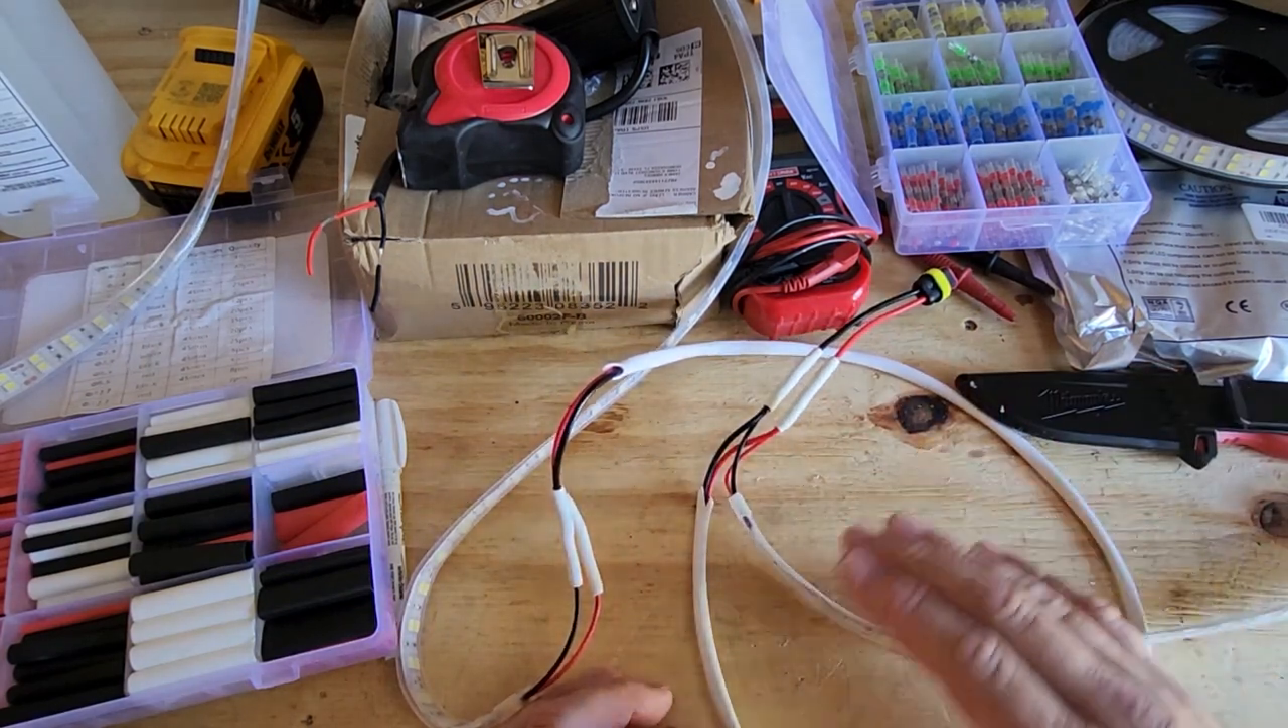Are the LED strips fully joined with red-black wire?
Yes.